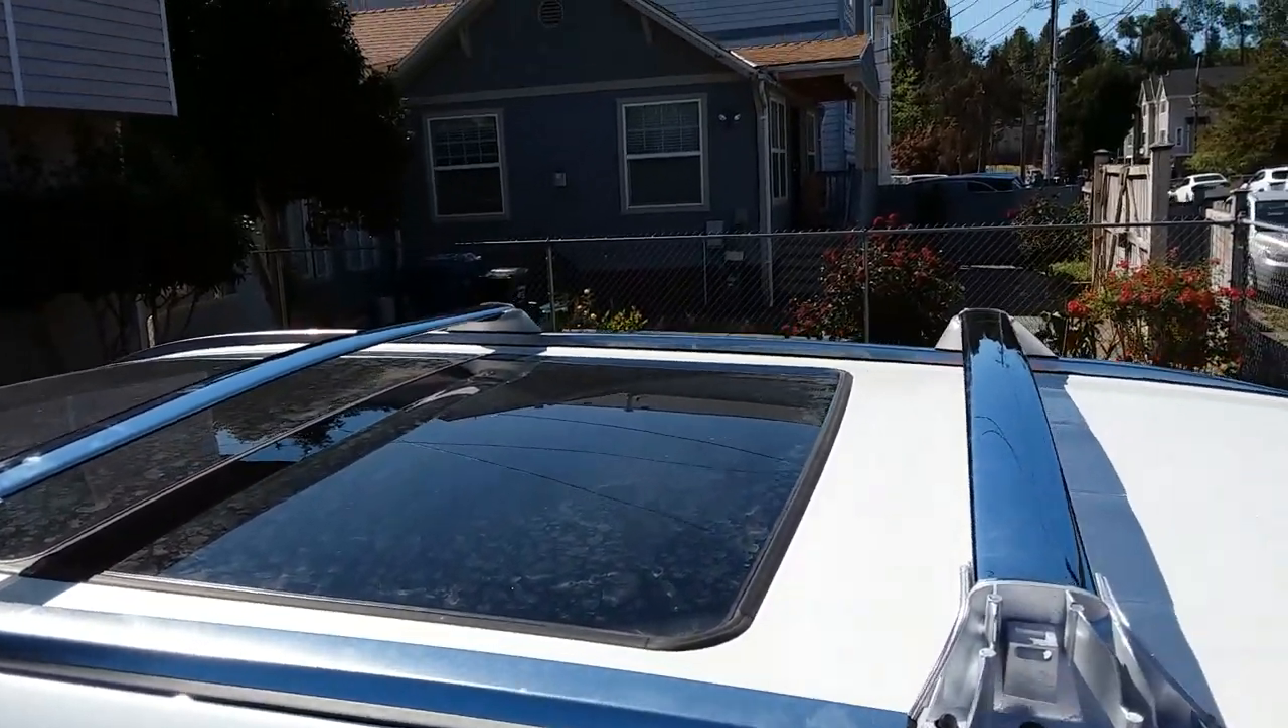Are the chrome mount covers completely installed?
No.